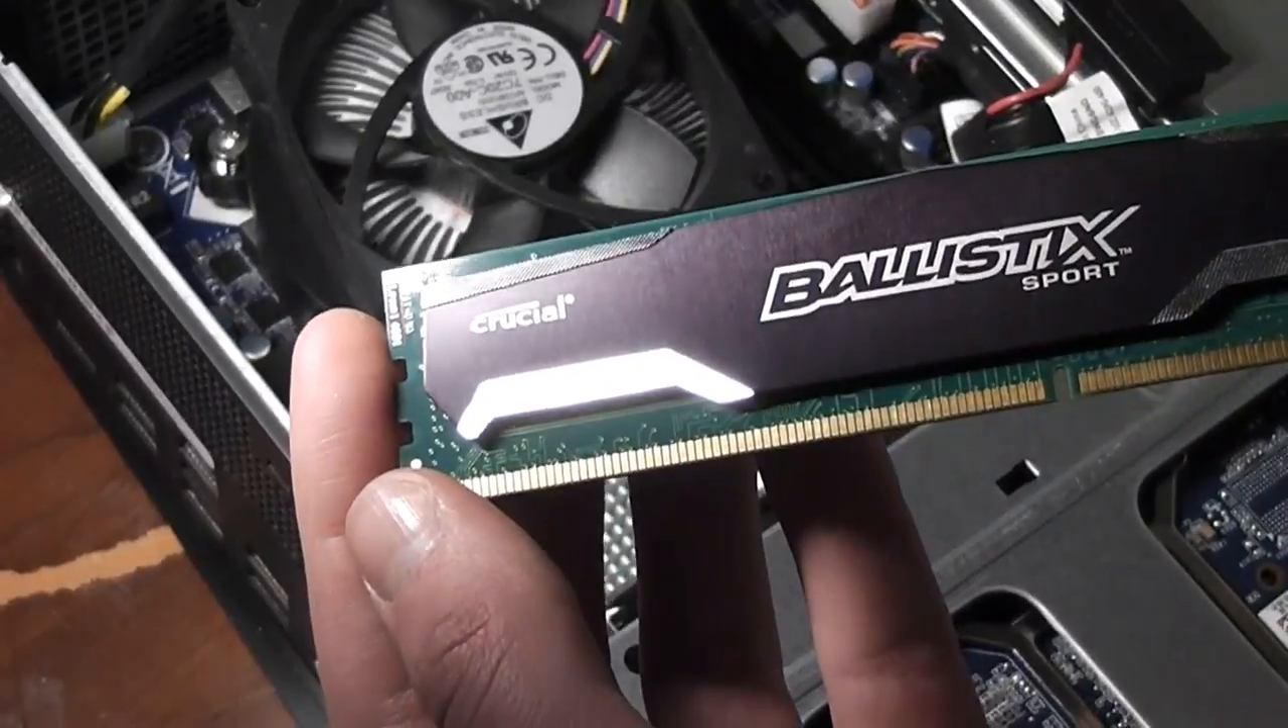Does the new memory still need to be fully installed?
Yes.